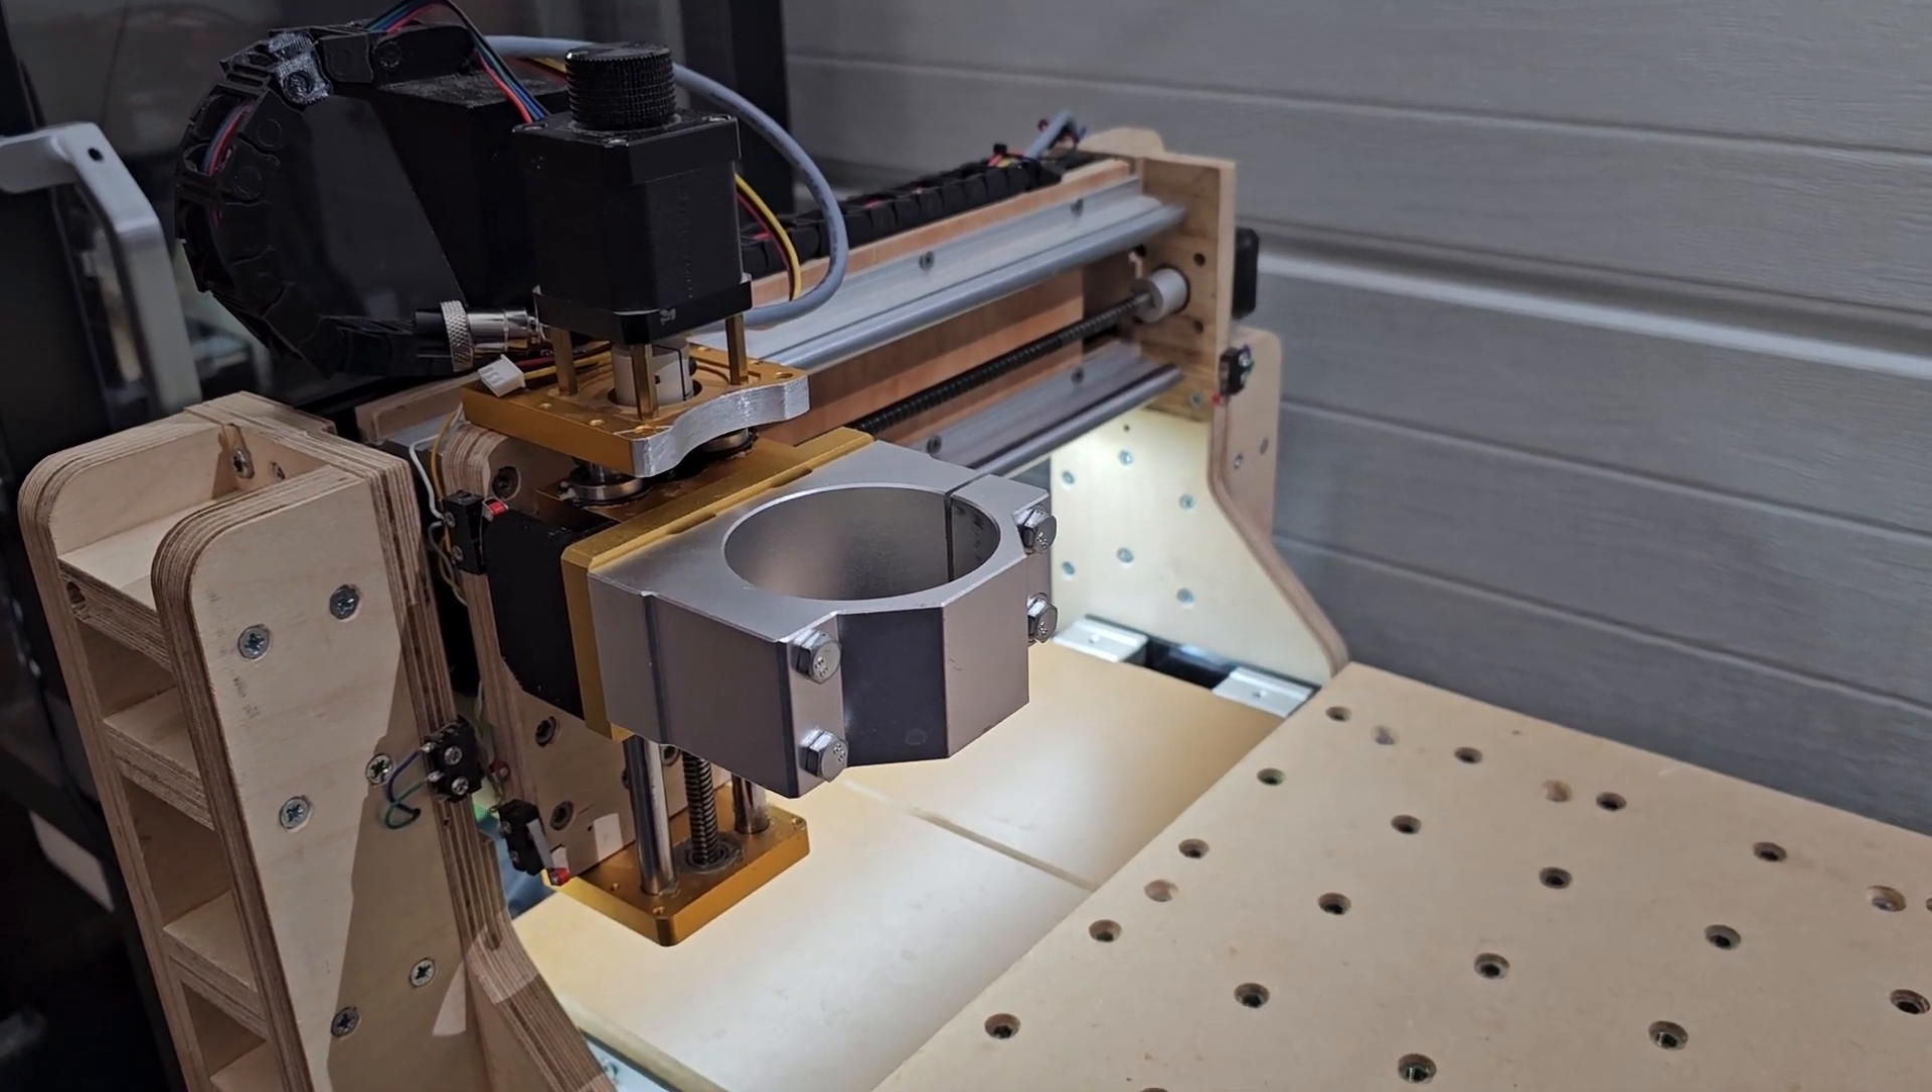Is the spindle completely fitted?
No.